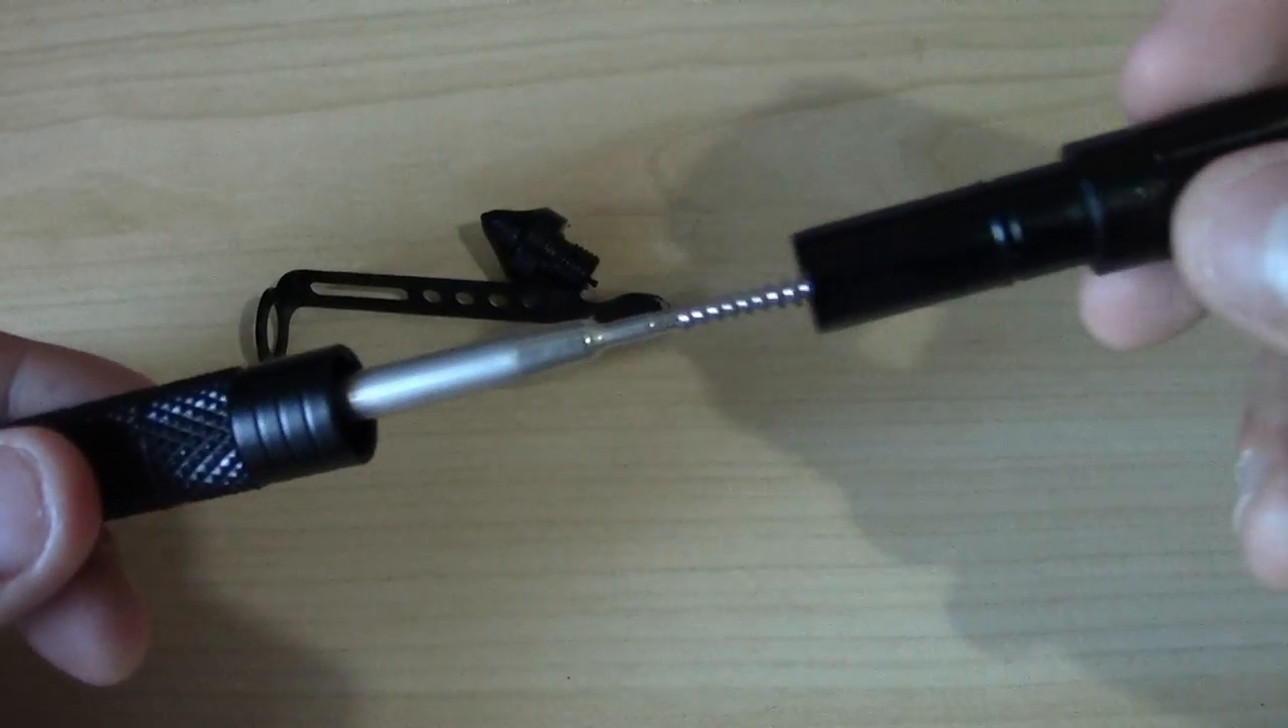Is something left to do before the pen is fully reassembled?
Yes.